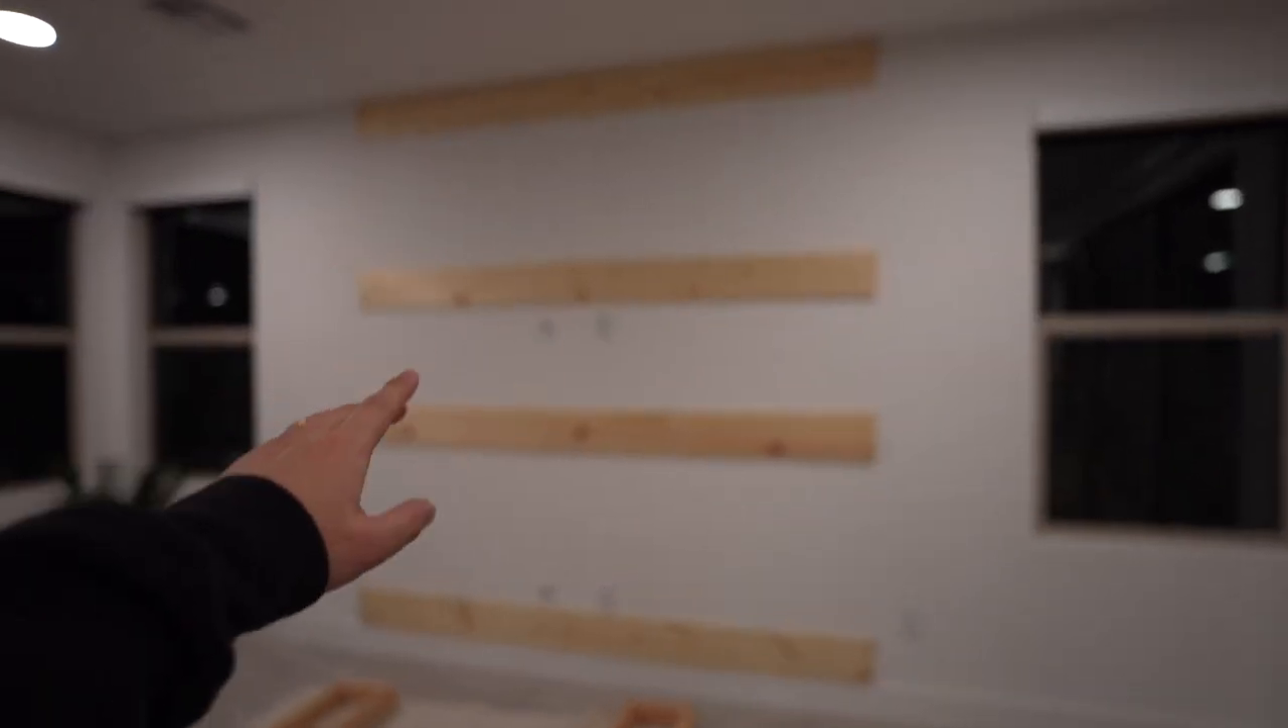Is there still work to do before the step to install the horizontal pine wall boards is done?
No.